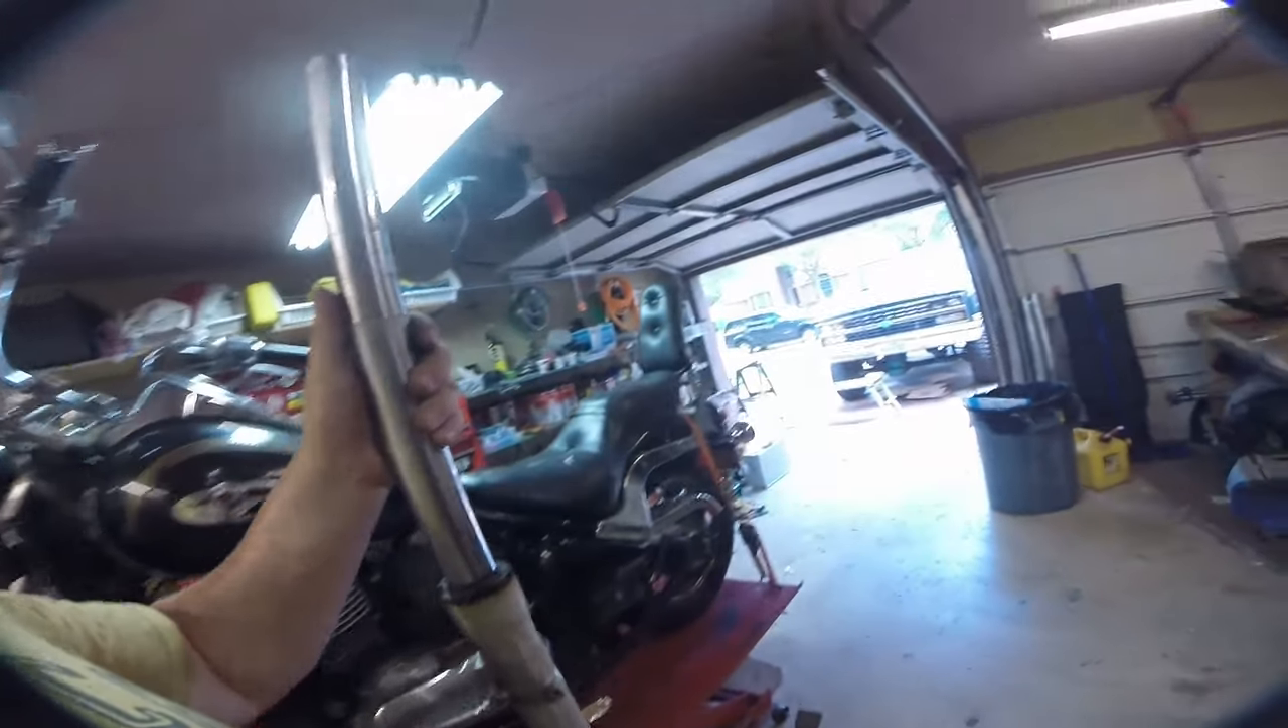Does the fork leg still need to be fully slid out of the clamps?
No.